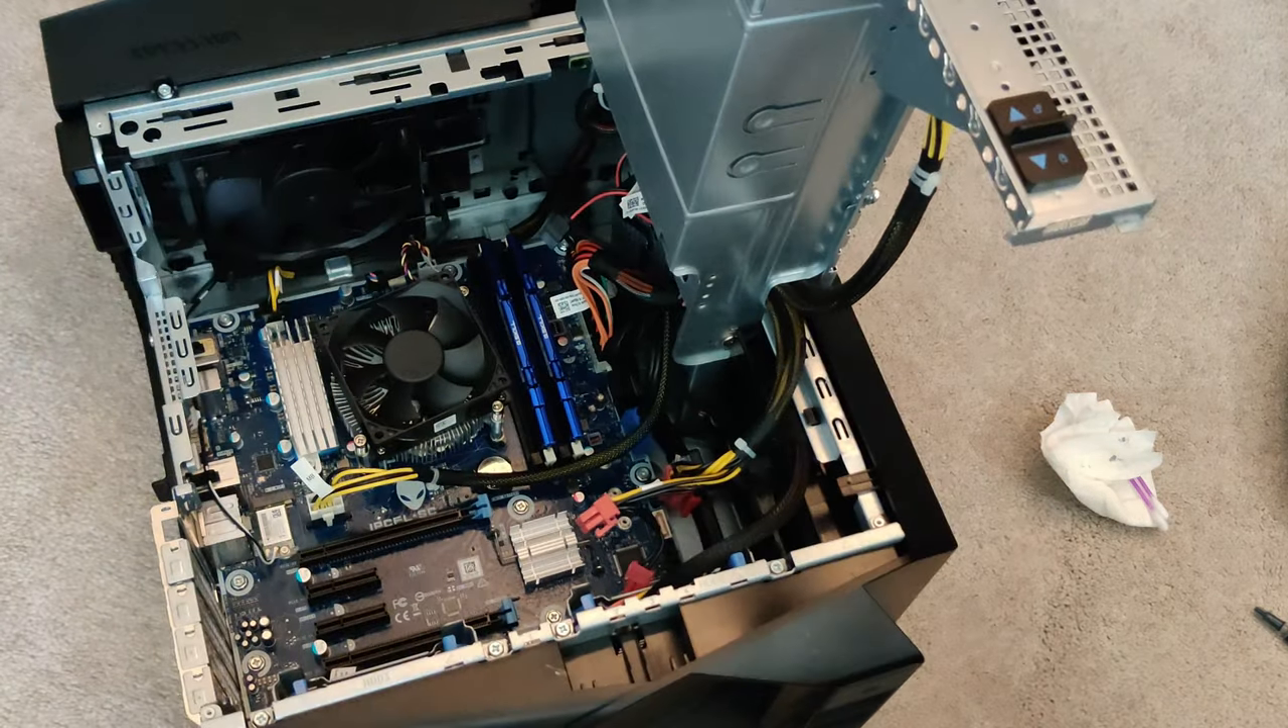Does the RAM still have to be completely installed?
No.